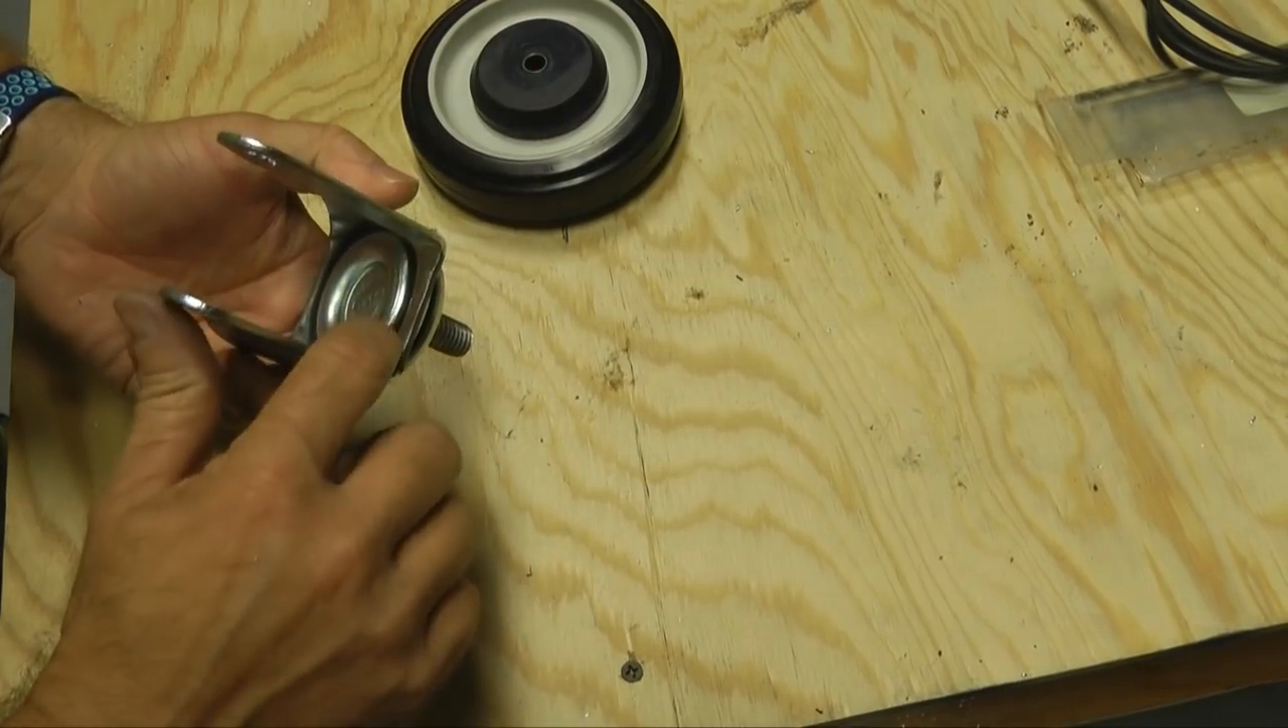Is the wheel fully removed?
Yes.